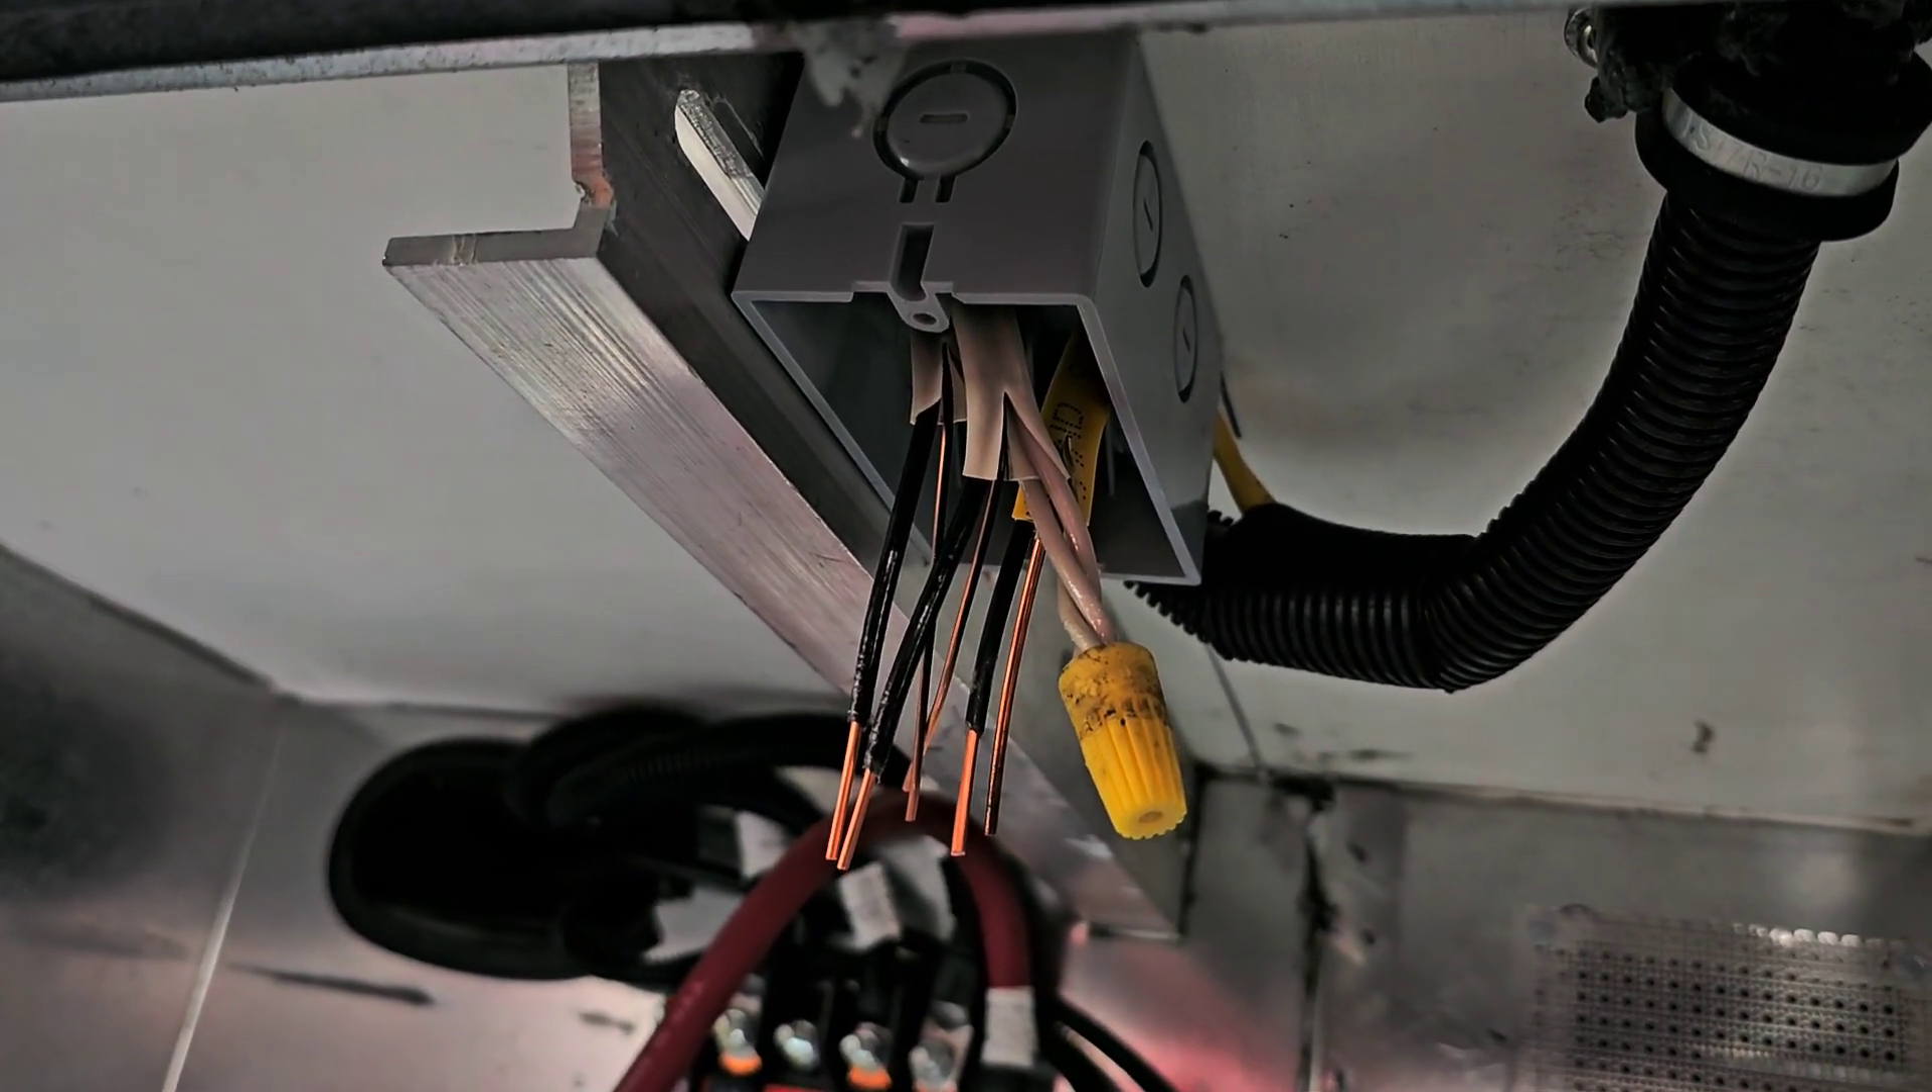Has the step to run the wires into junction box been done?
Yes.